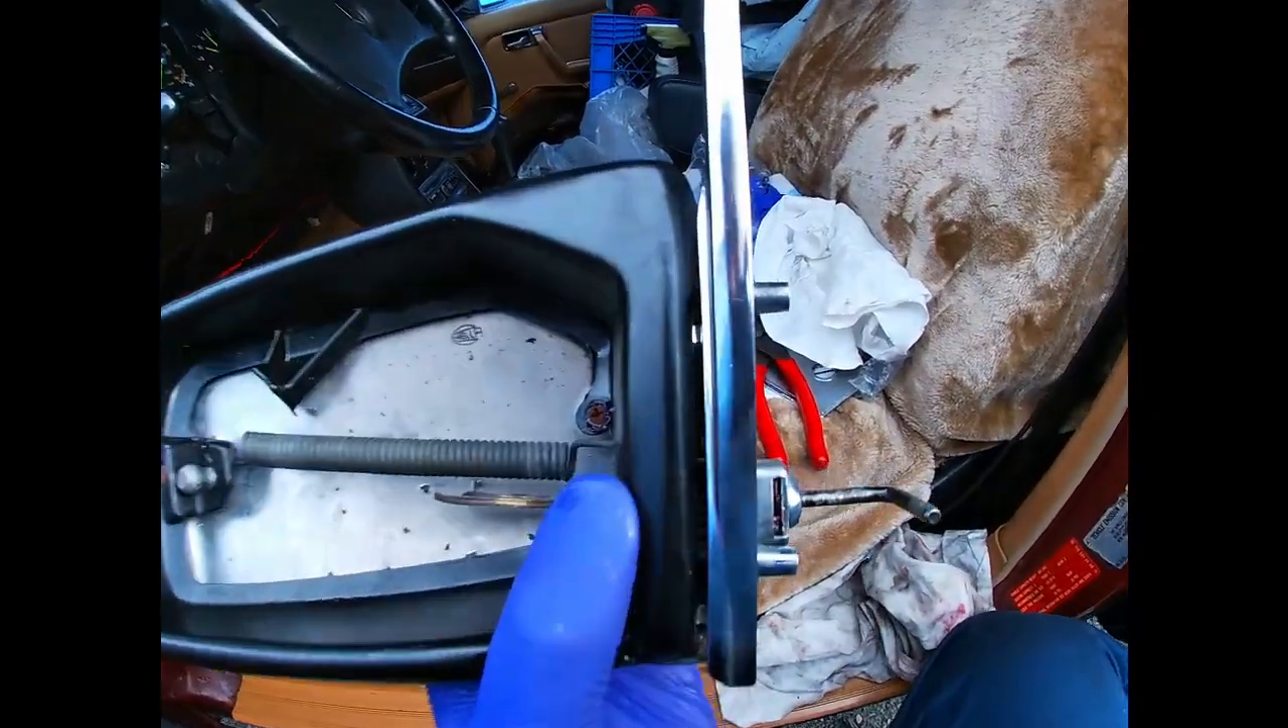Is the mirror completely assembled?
No.